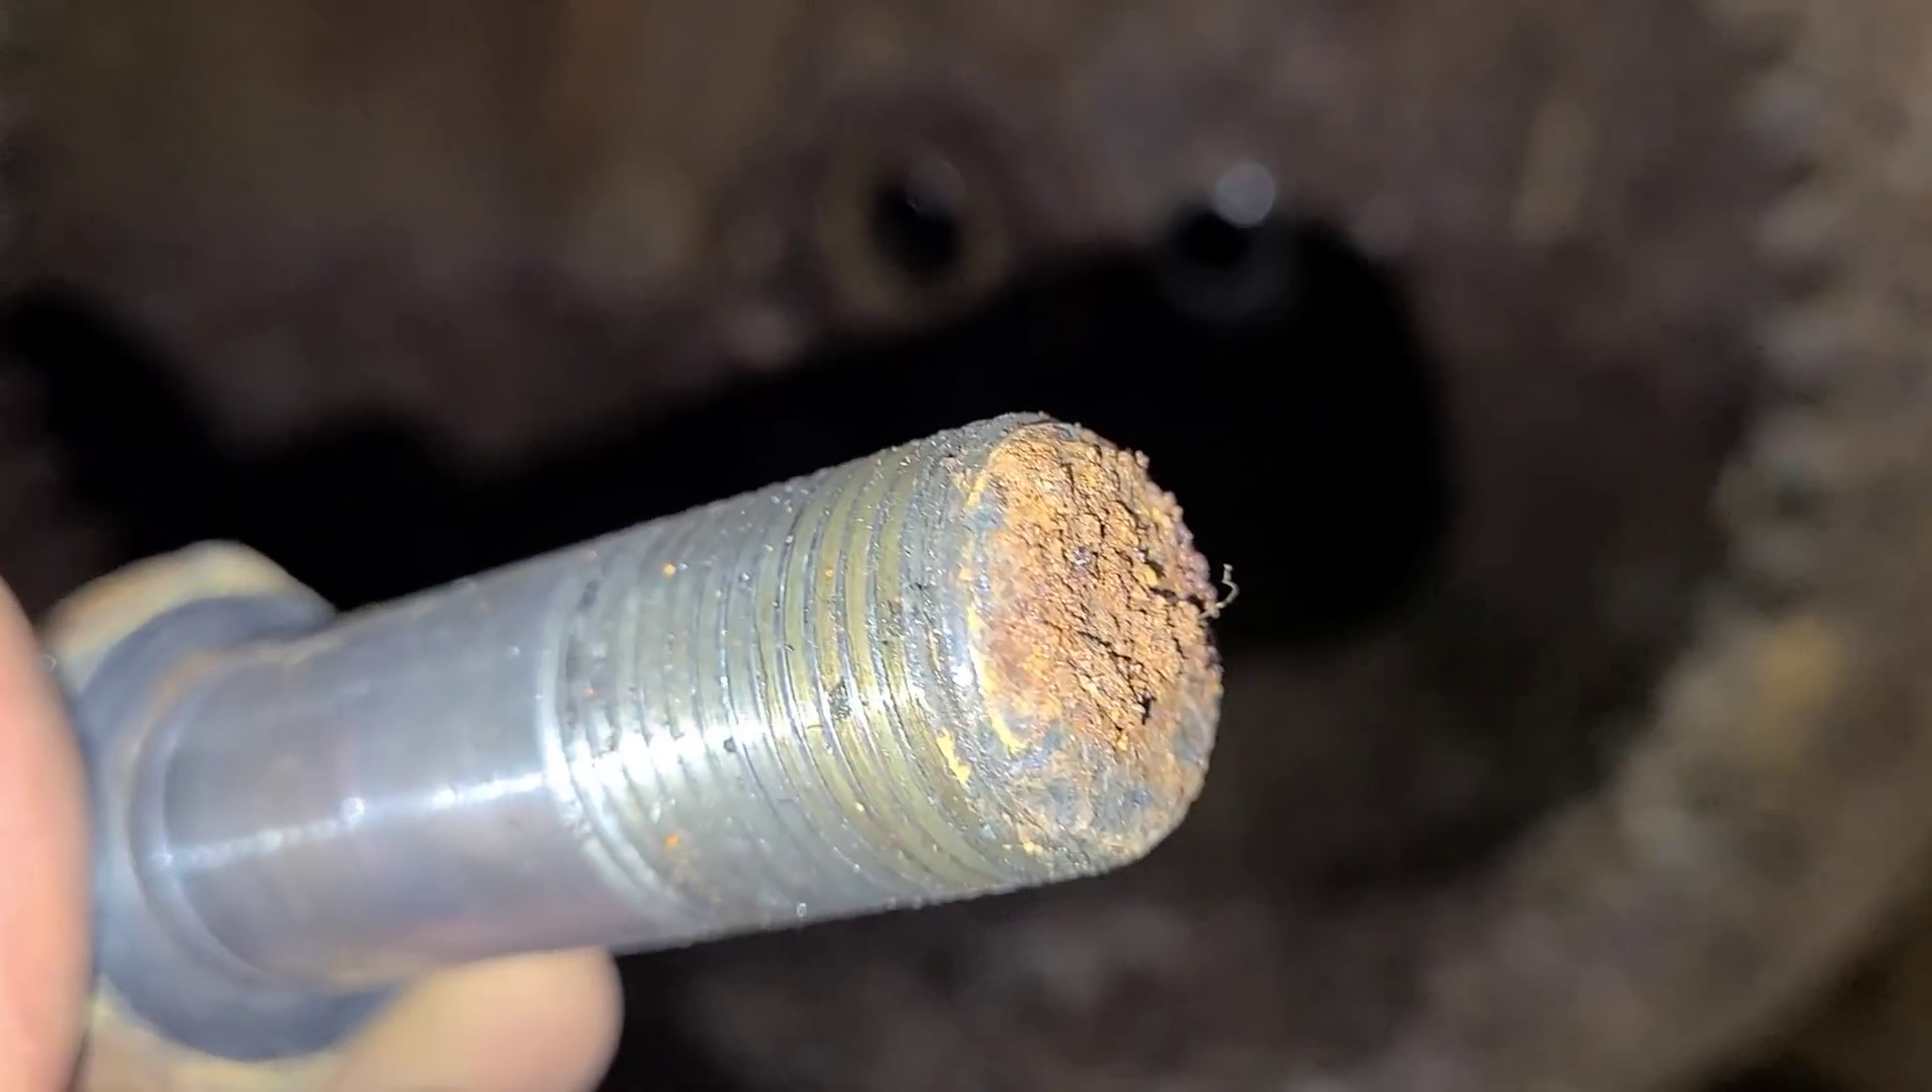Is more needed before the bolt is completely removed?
No.